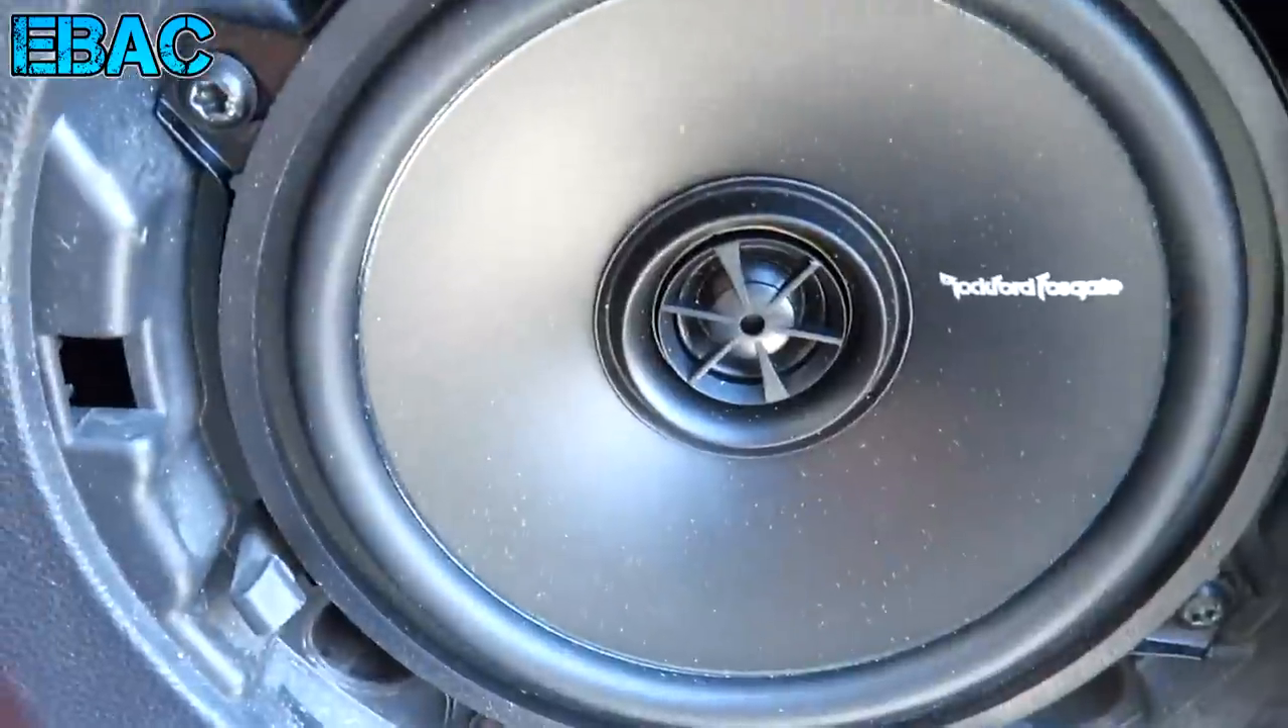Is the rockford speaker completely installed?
Yes.